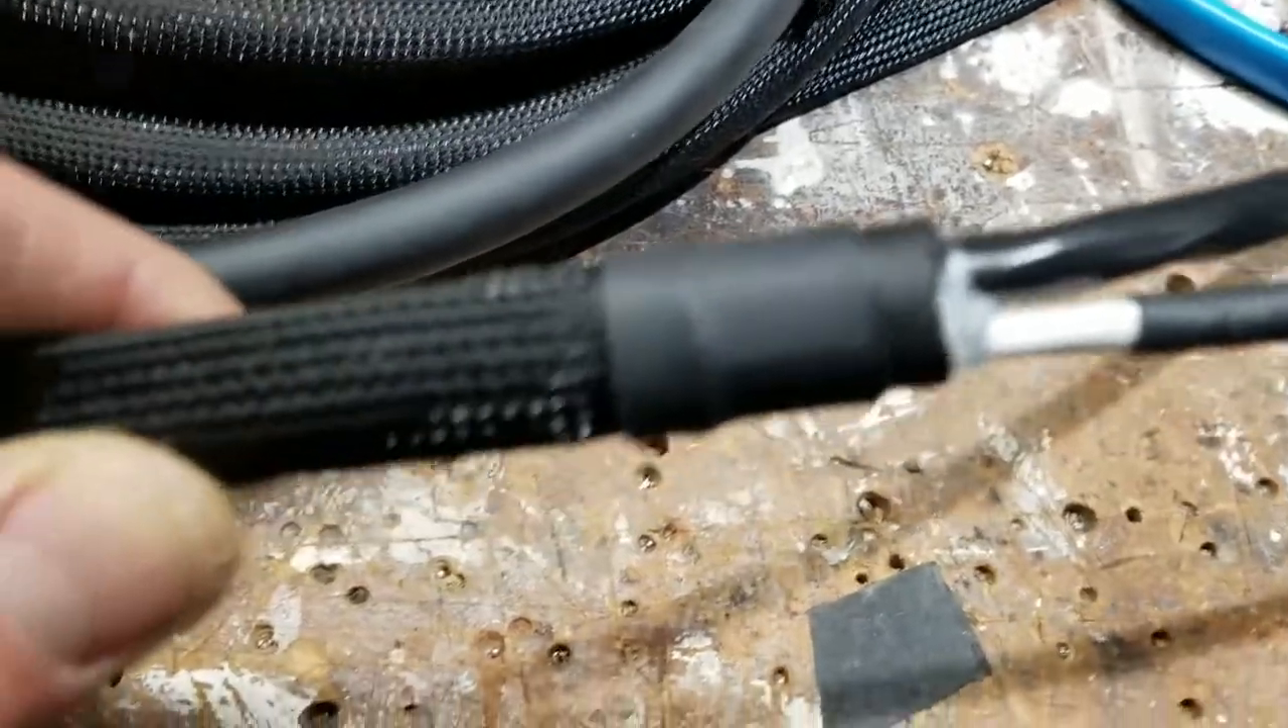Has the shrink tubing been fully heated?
Yes.